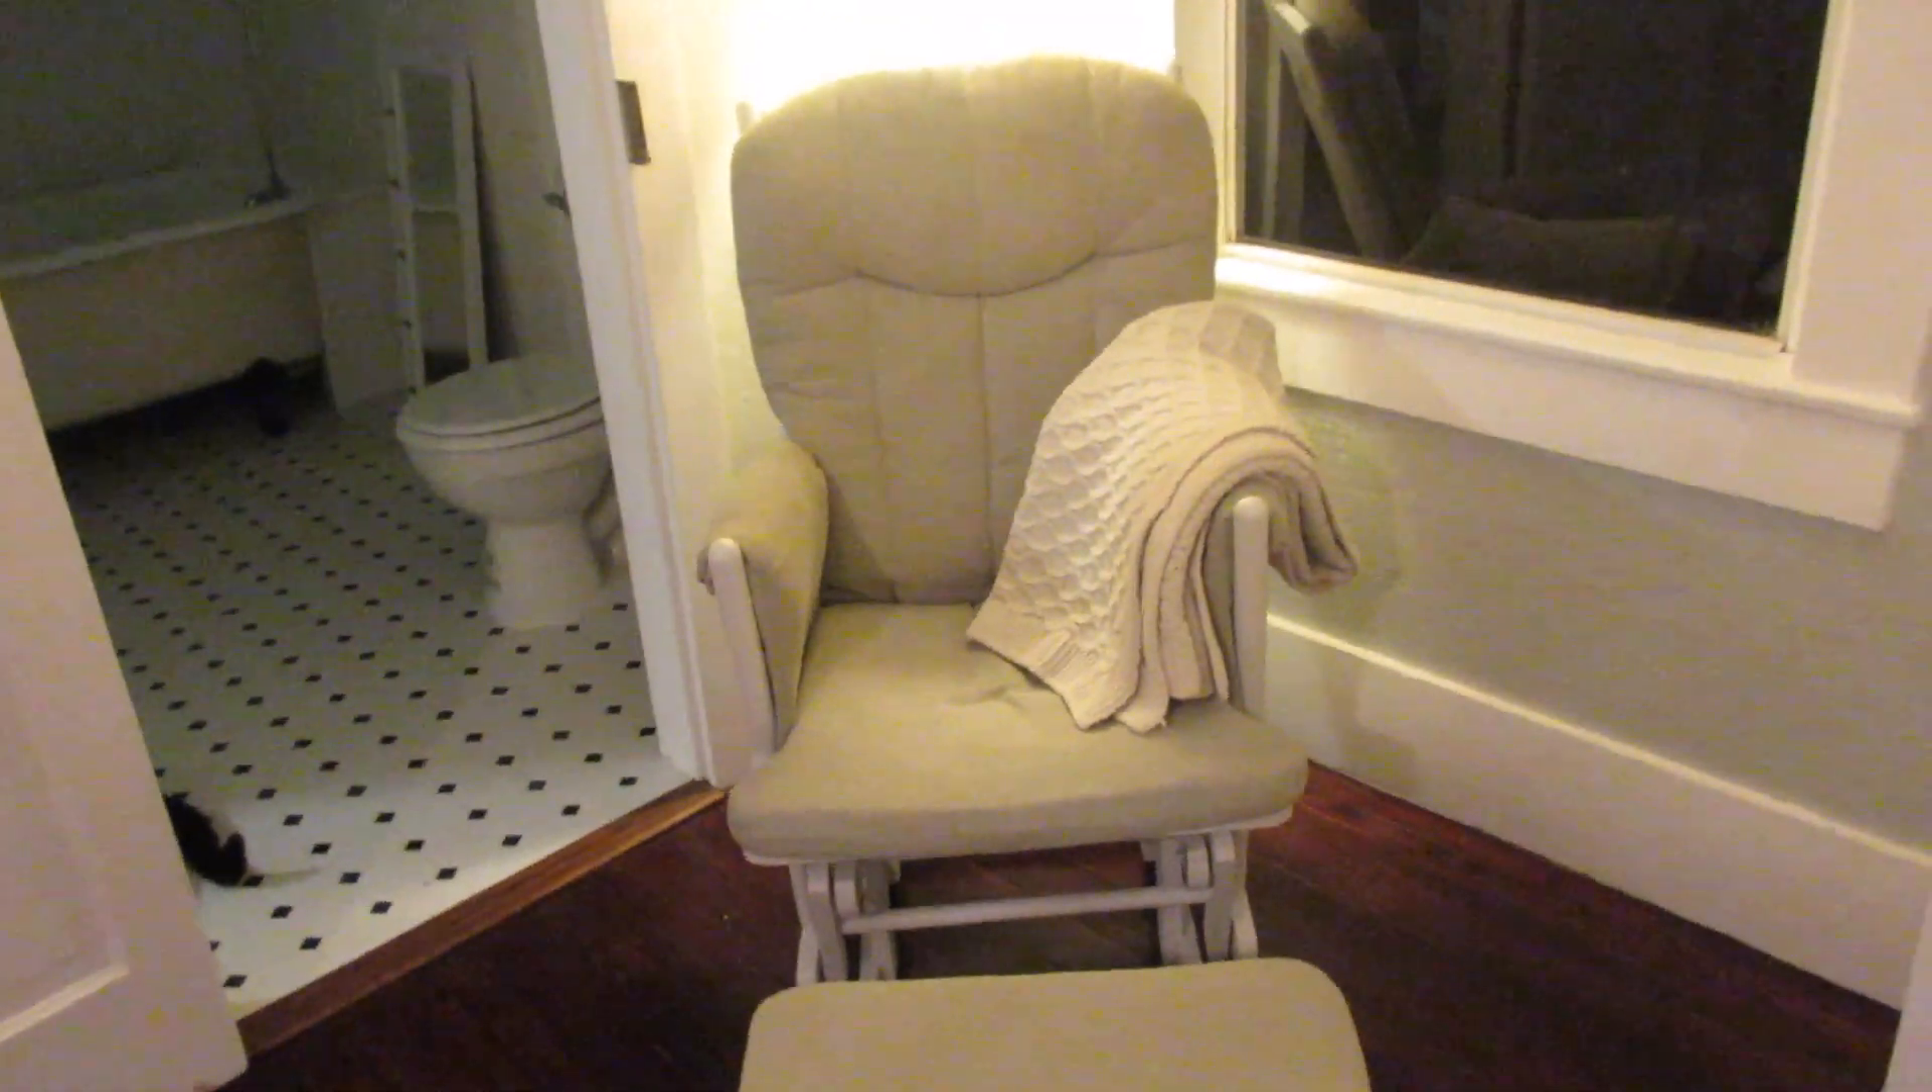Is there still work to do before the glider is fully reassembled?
No.